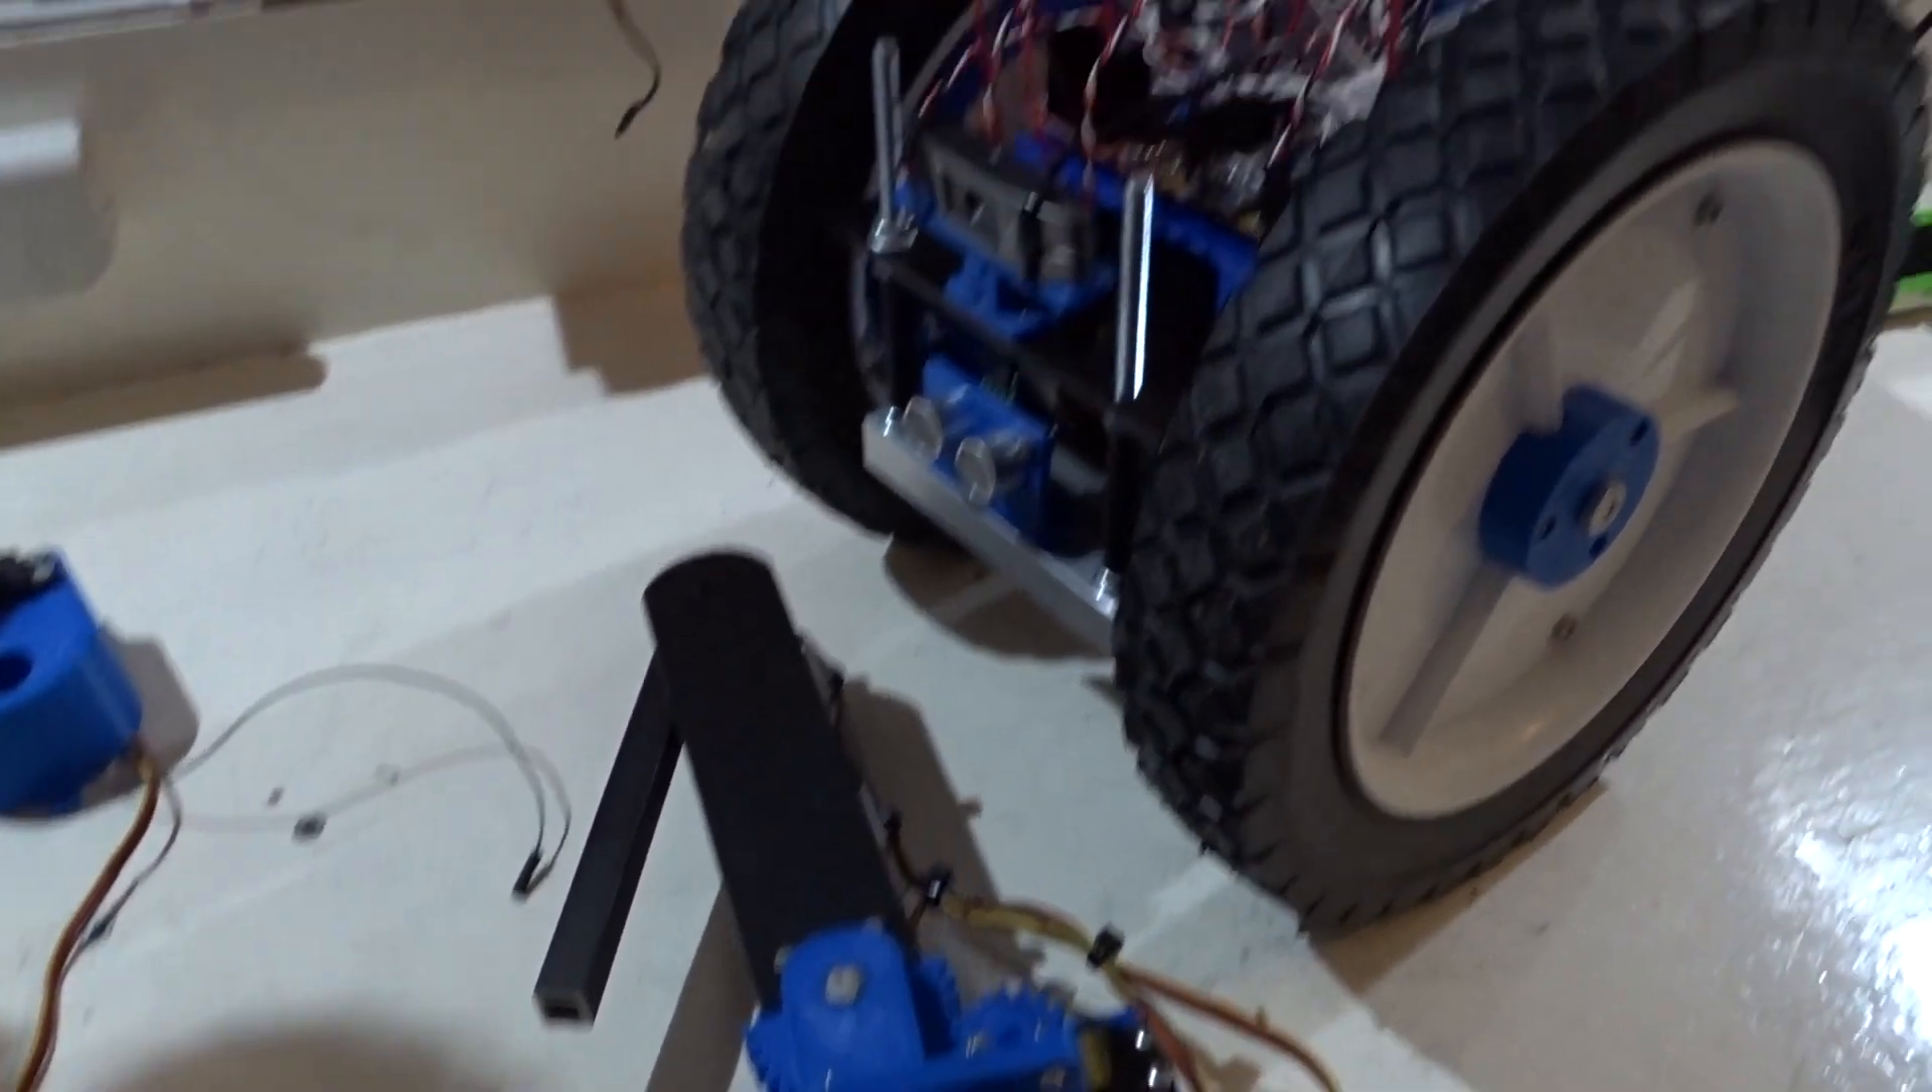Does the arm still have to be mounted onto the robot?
Yes.